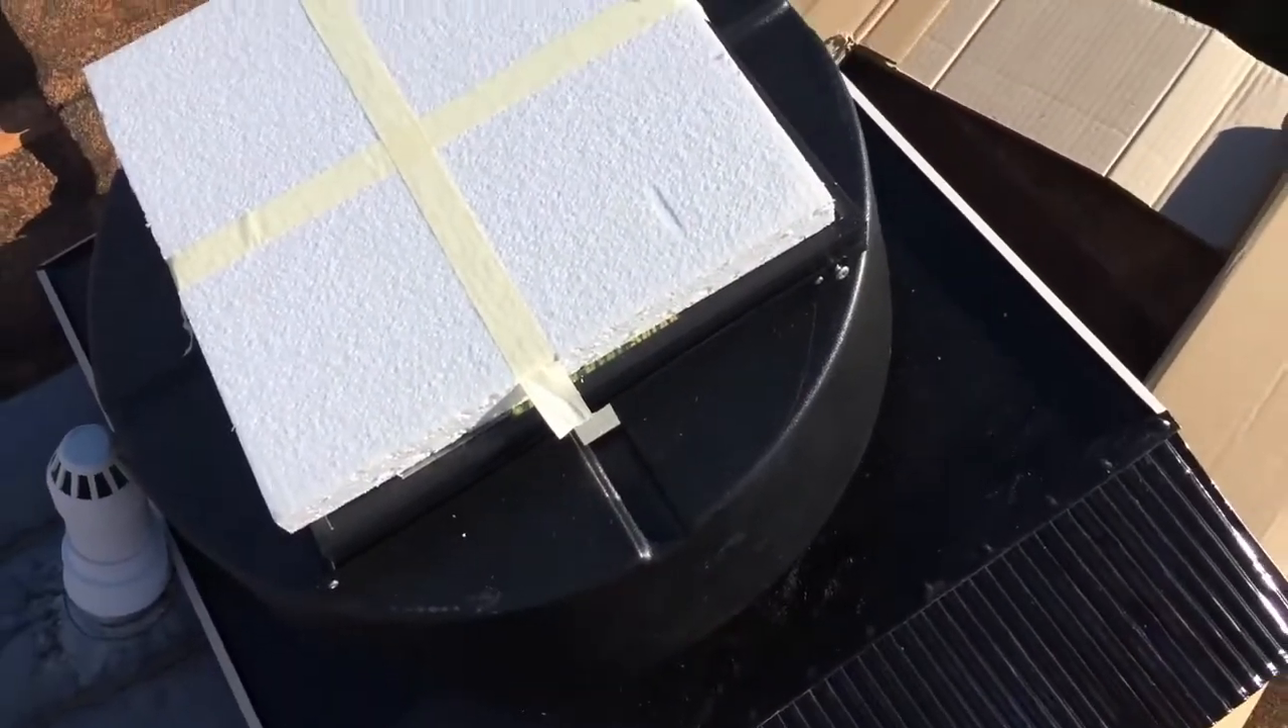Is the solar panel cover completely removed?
No.